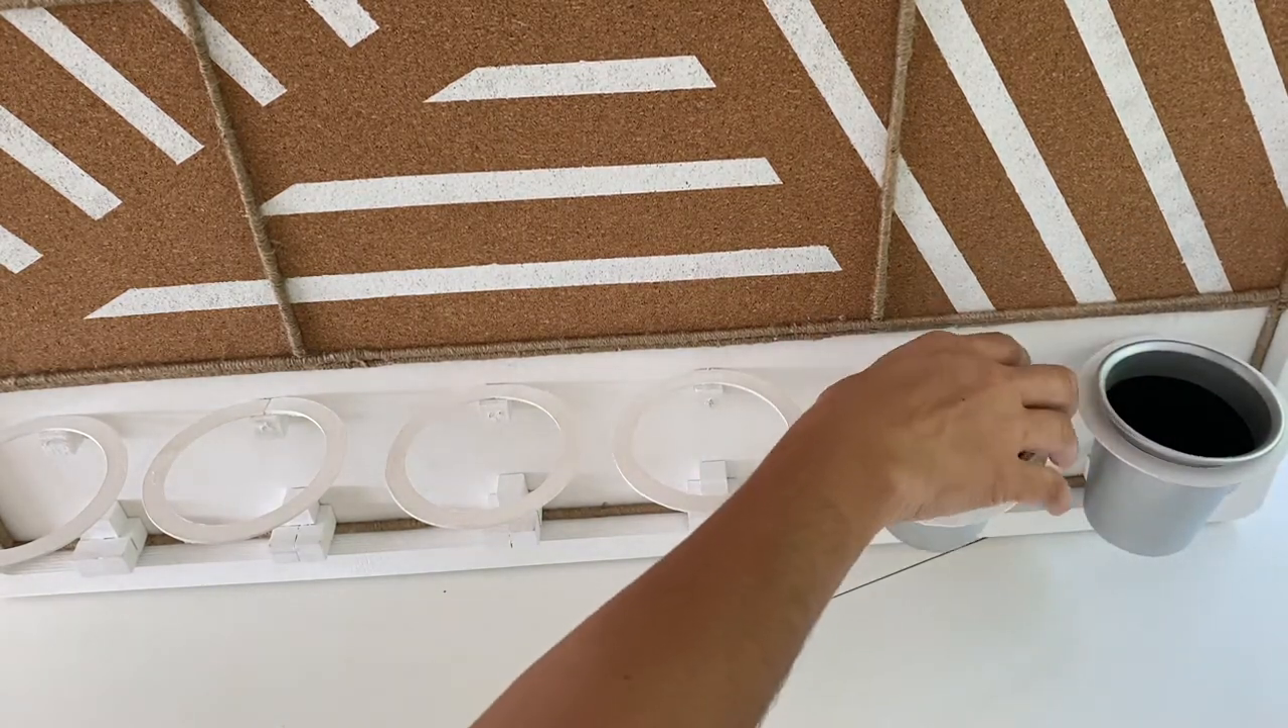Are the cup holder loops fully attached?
Yes.